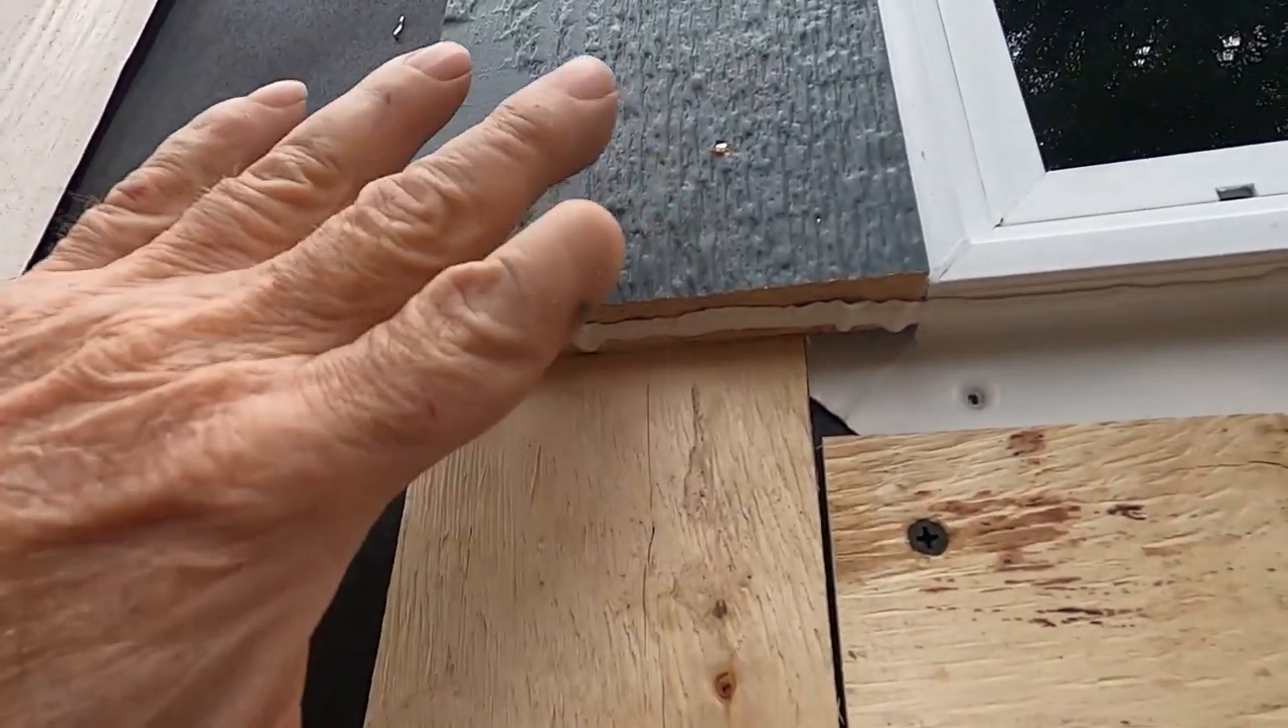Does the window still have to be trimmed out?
Yes.